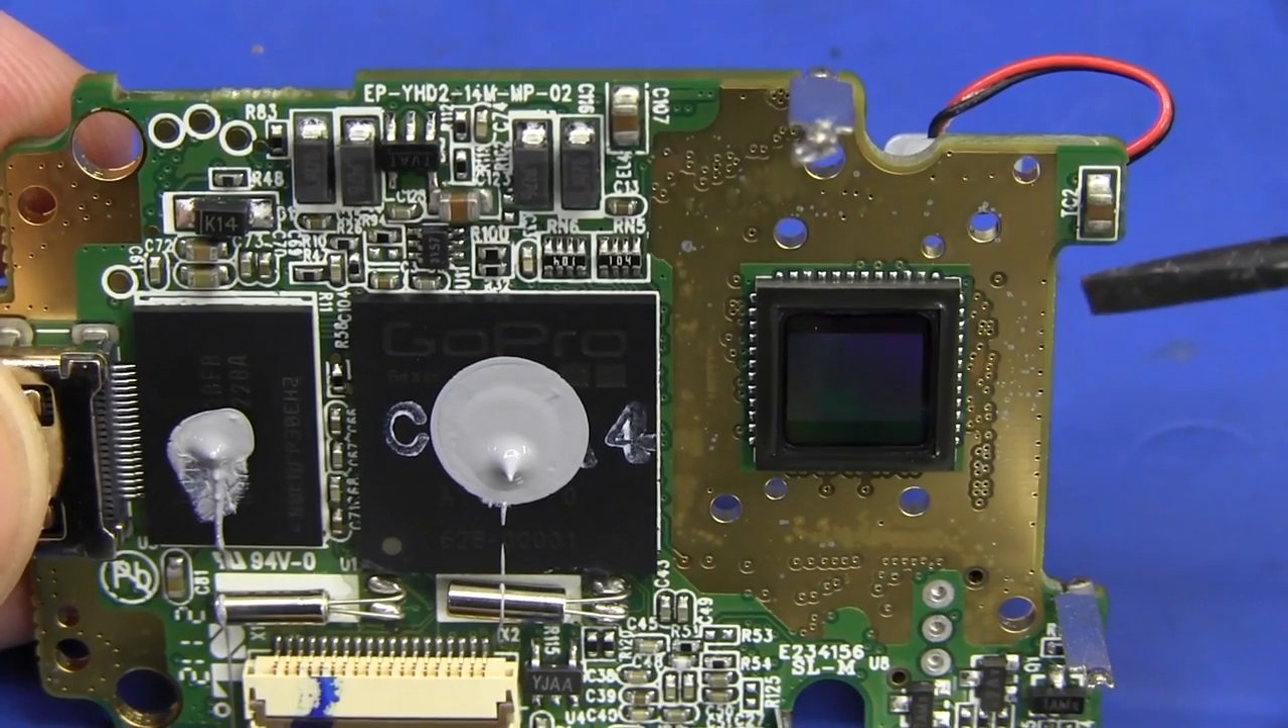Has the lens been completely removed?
Yes.